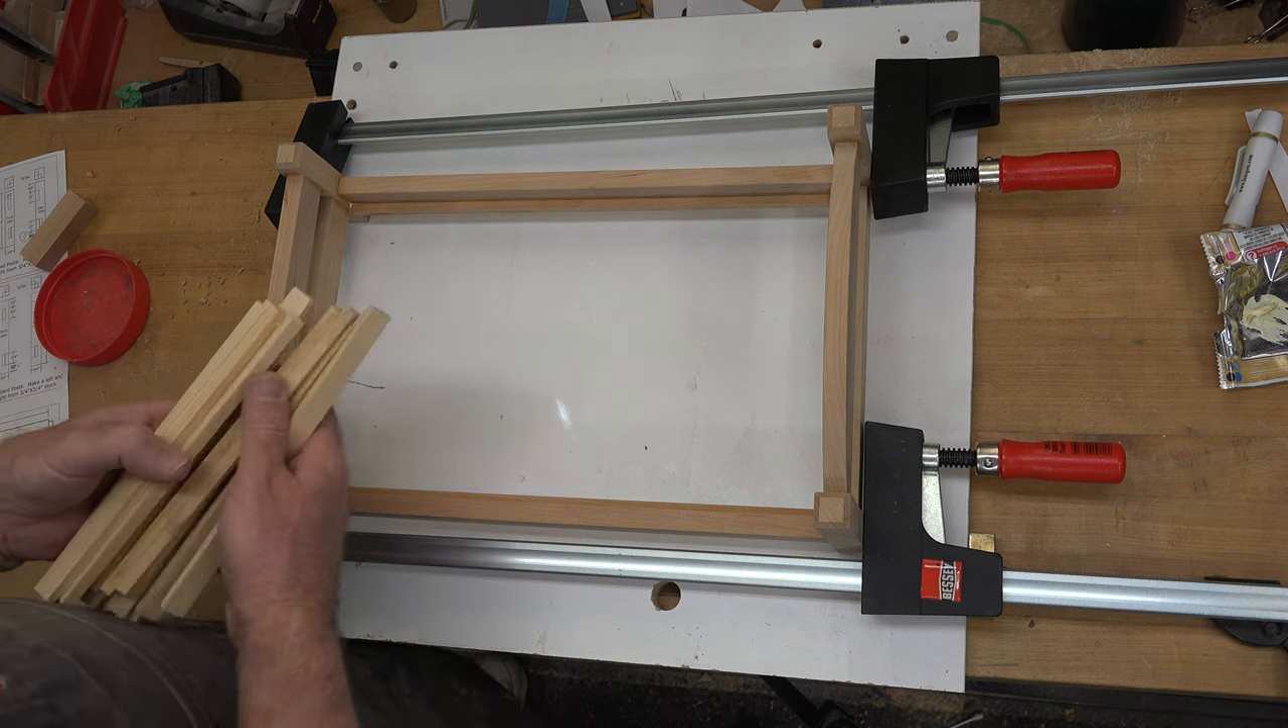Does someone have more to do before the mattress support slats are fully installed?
Yes.